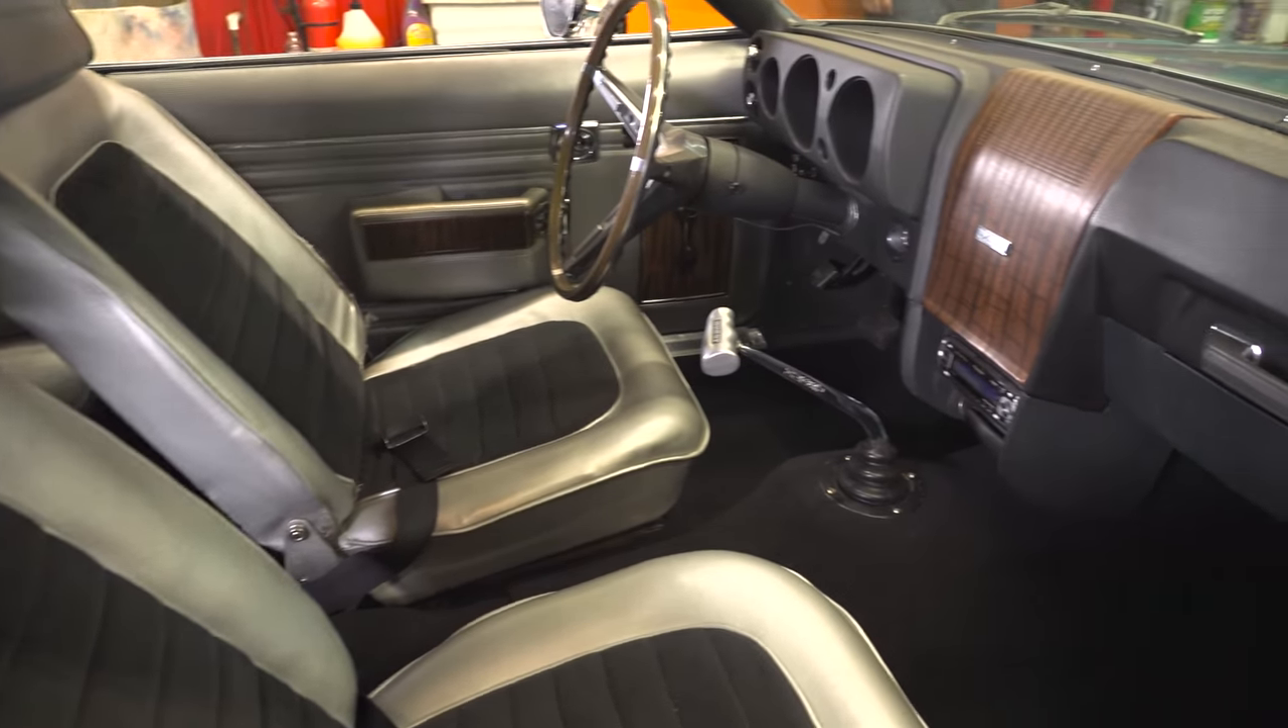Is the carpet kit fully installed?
Yes.